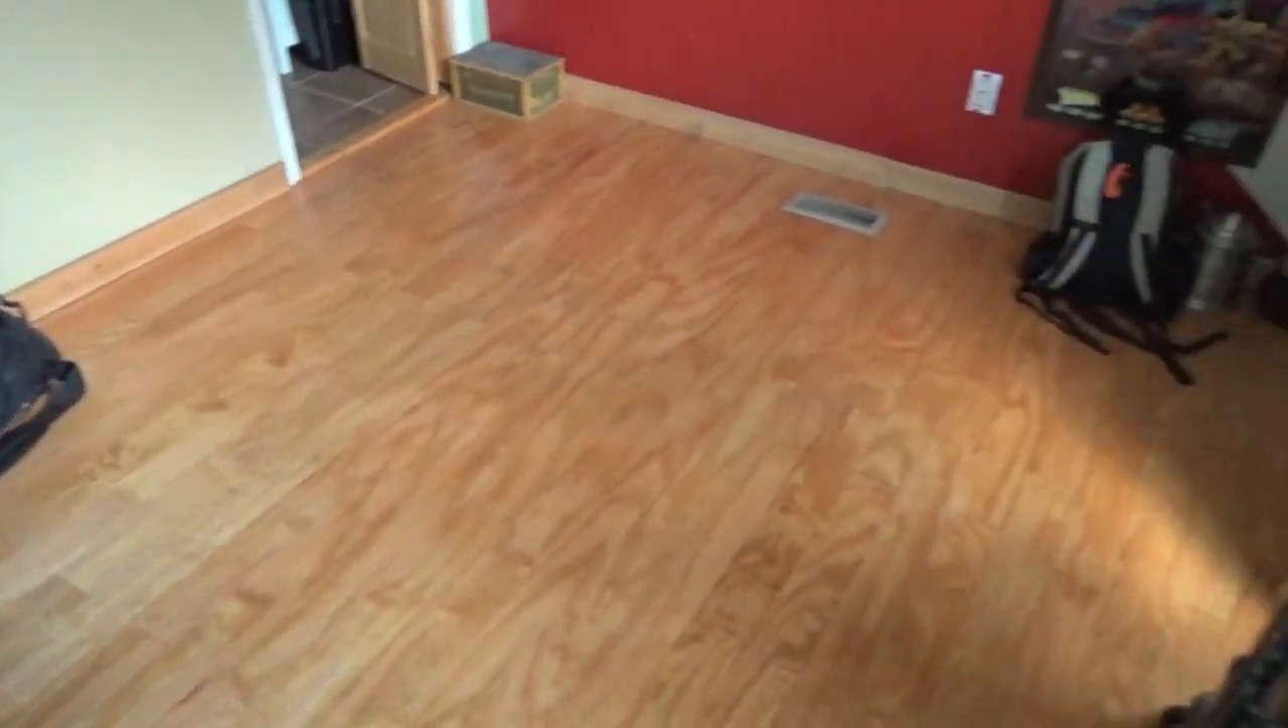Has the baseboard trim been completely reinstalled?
Yes.